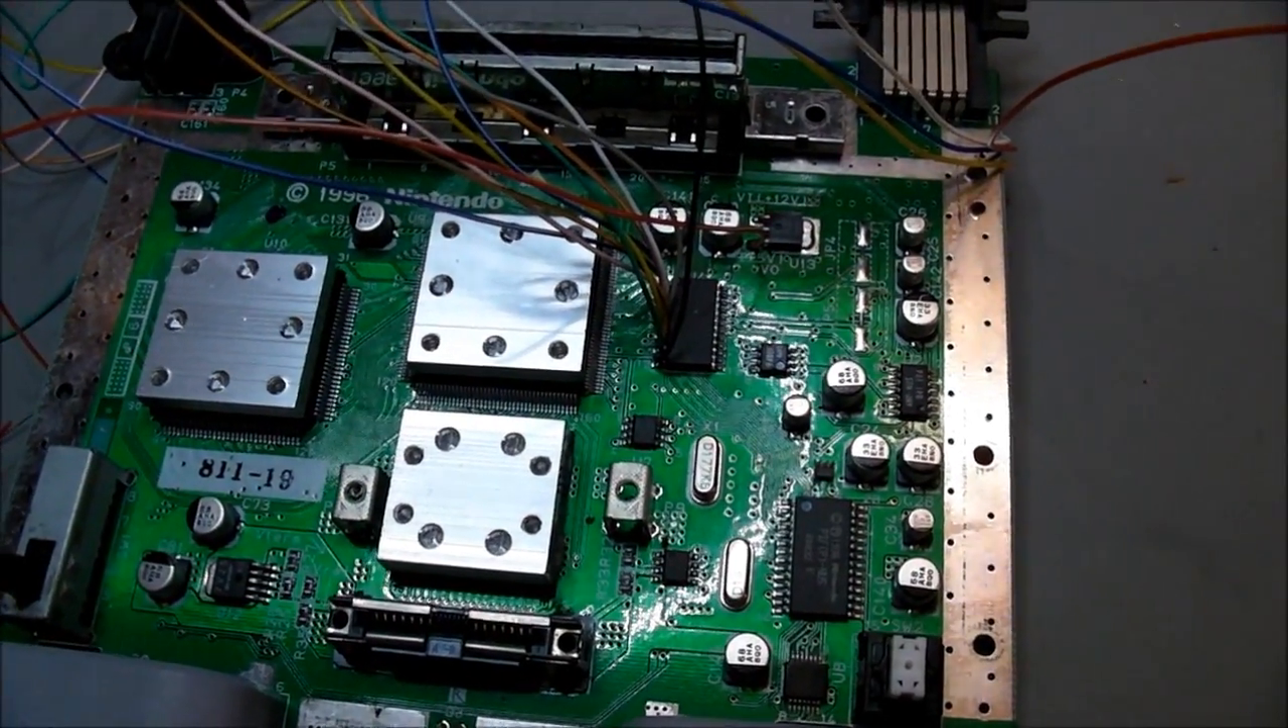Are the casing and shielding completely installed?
No.